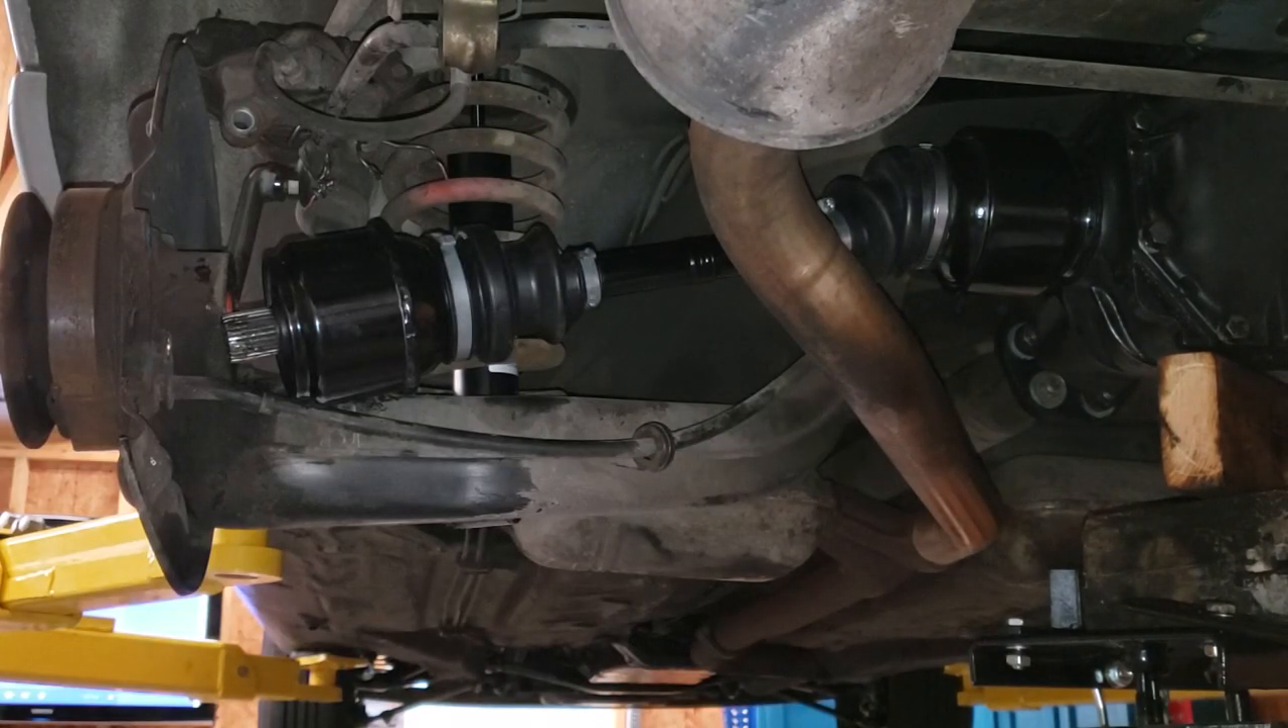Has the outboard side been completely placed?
No.